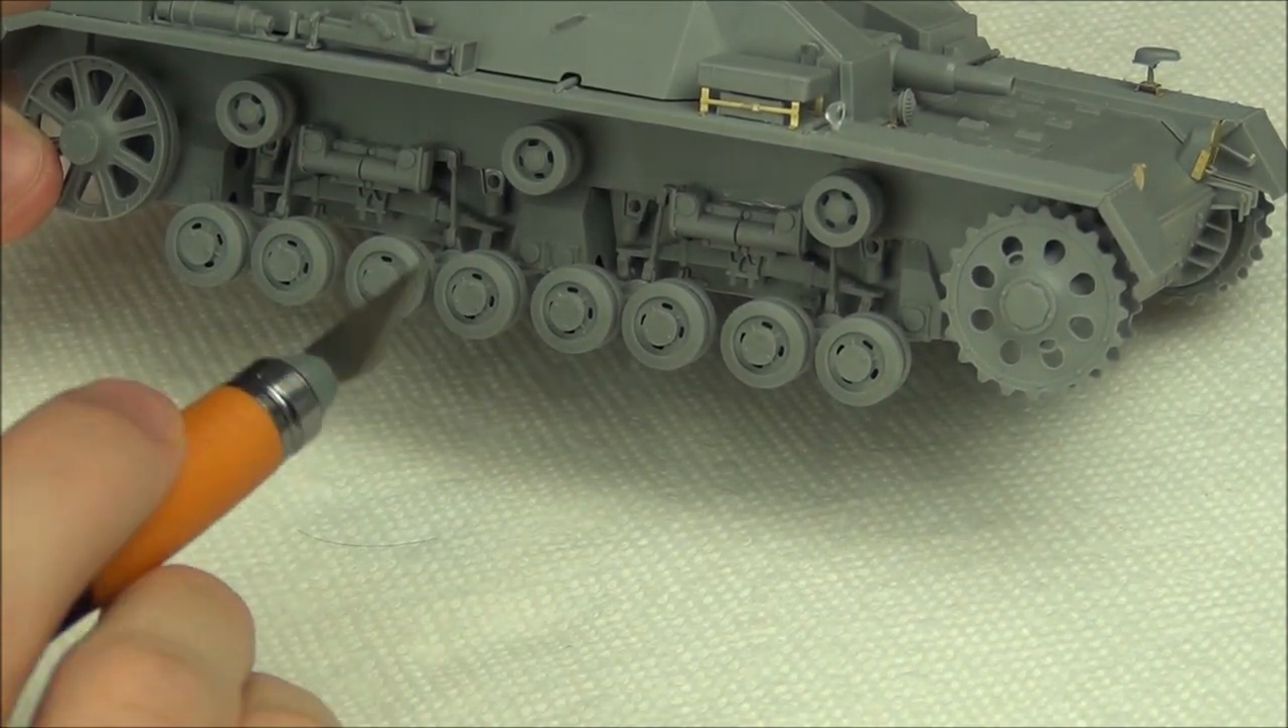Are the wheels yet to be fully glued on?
No.